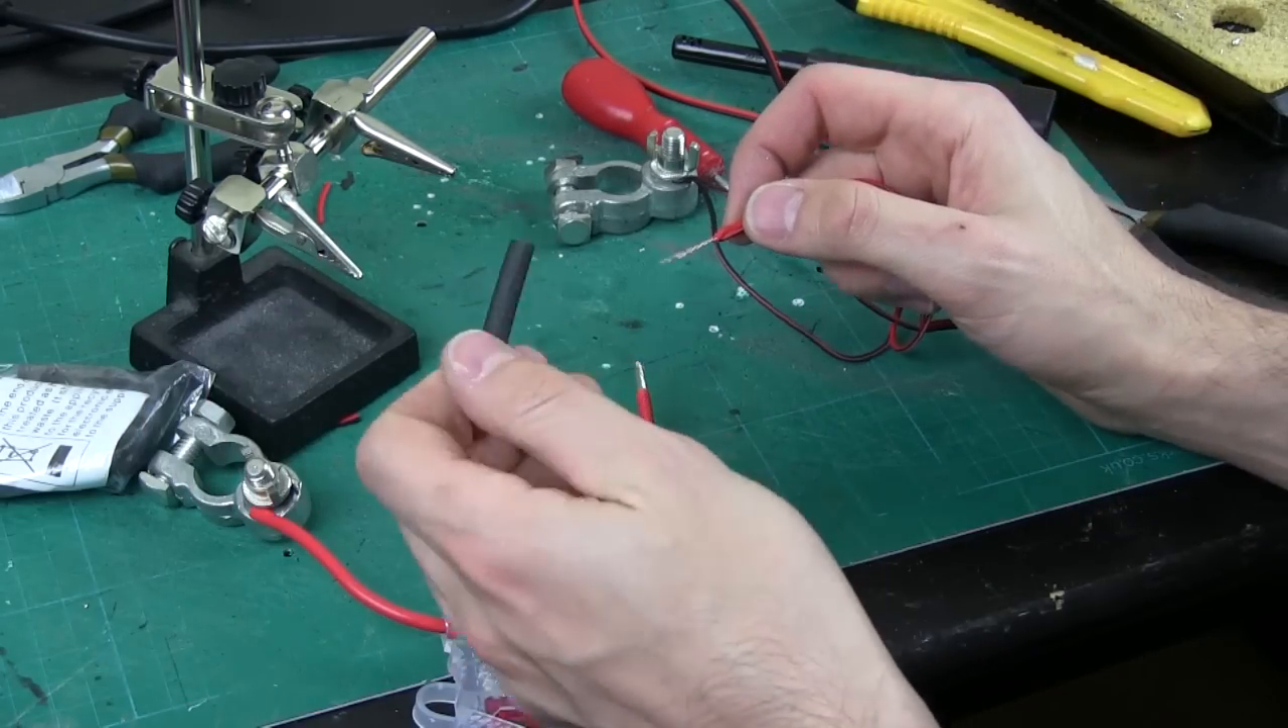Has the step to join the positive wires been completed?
No.